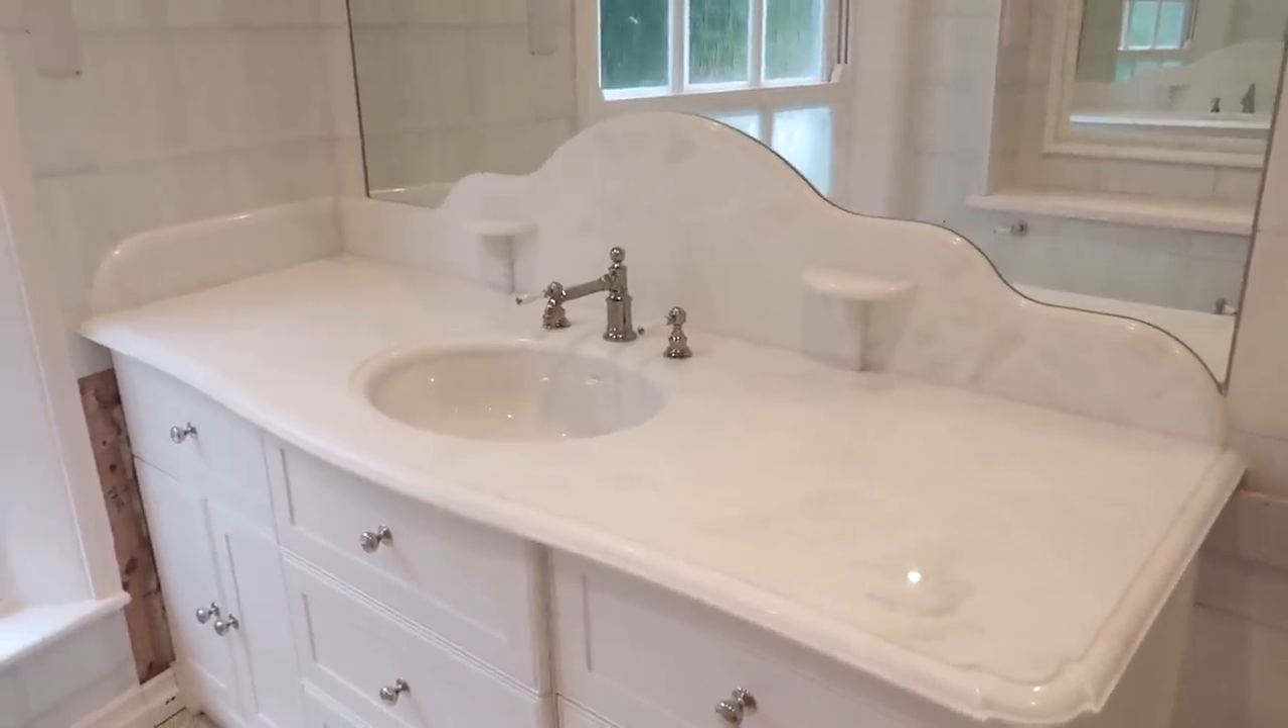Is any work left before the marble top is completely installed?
No.